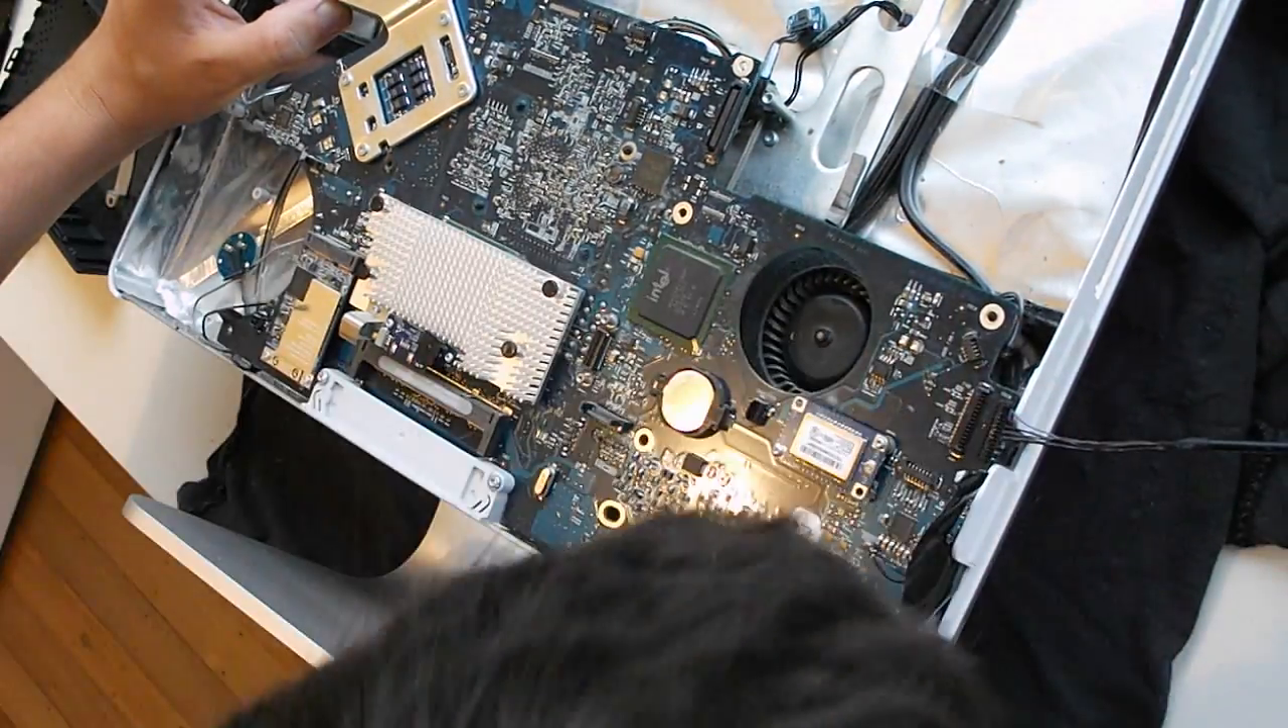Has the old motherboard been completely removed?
No.